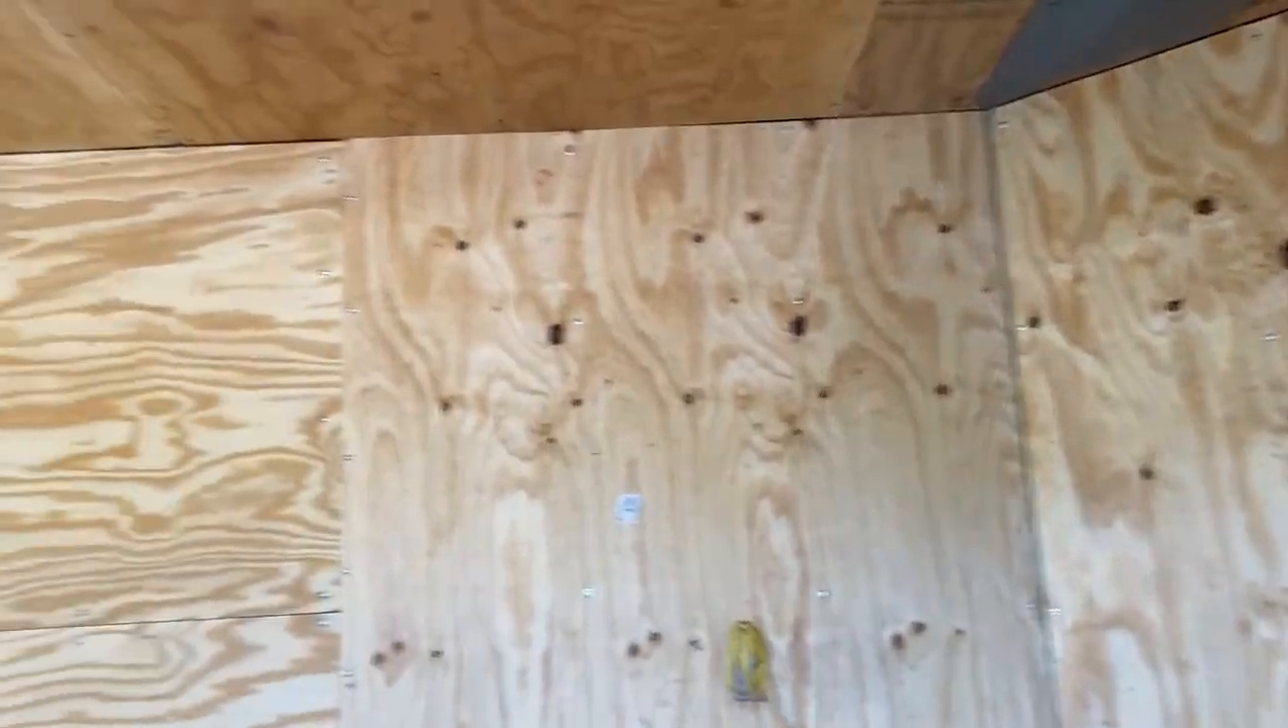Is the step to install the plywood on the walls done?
Yes.